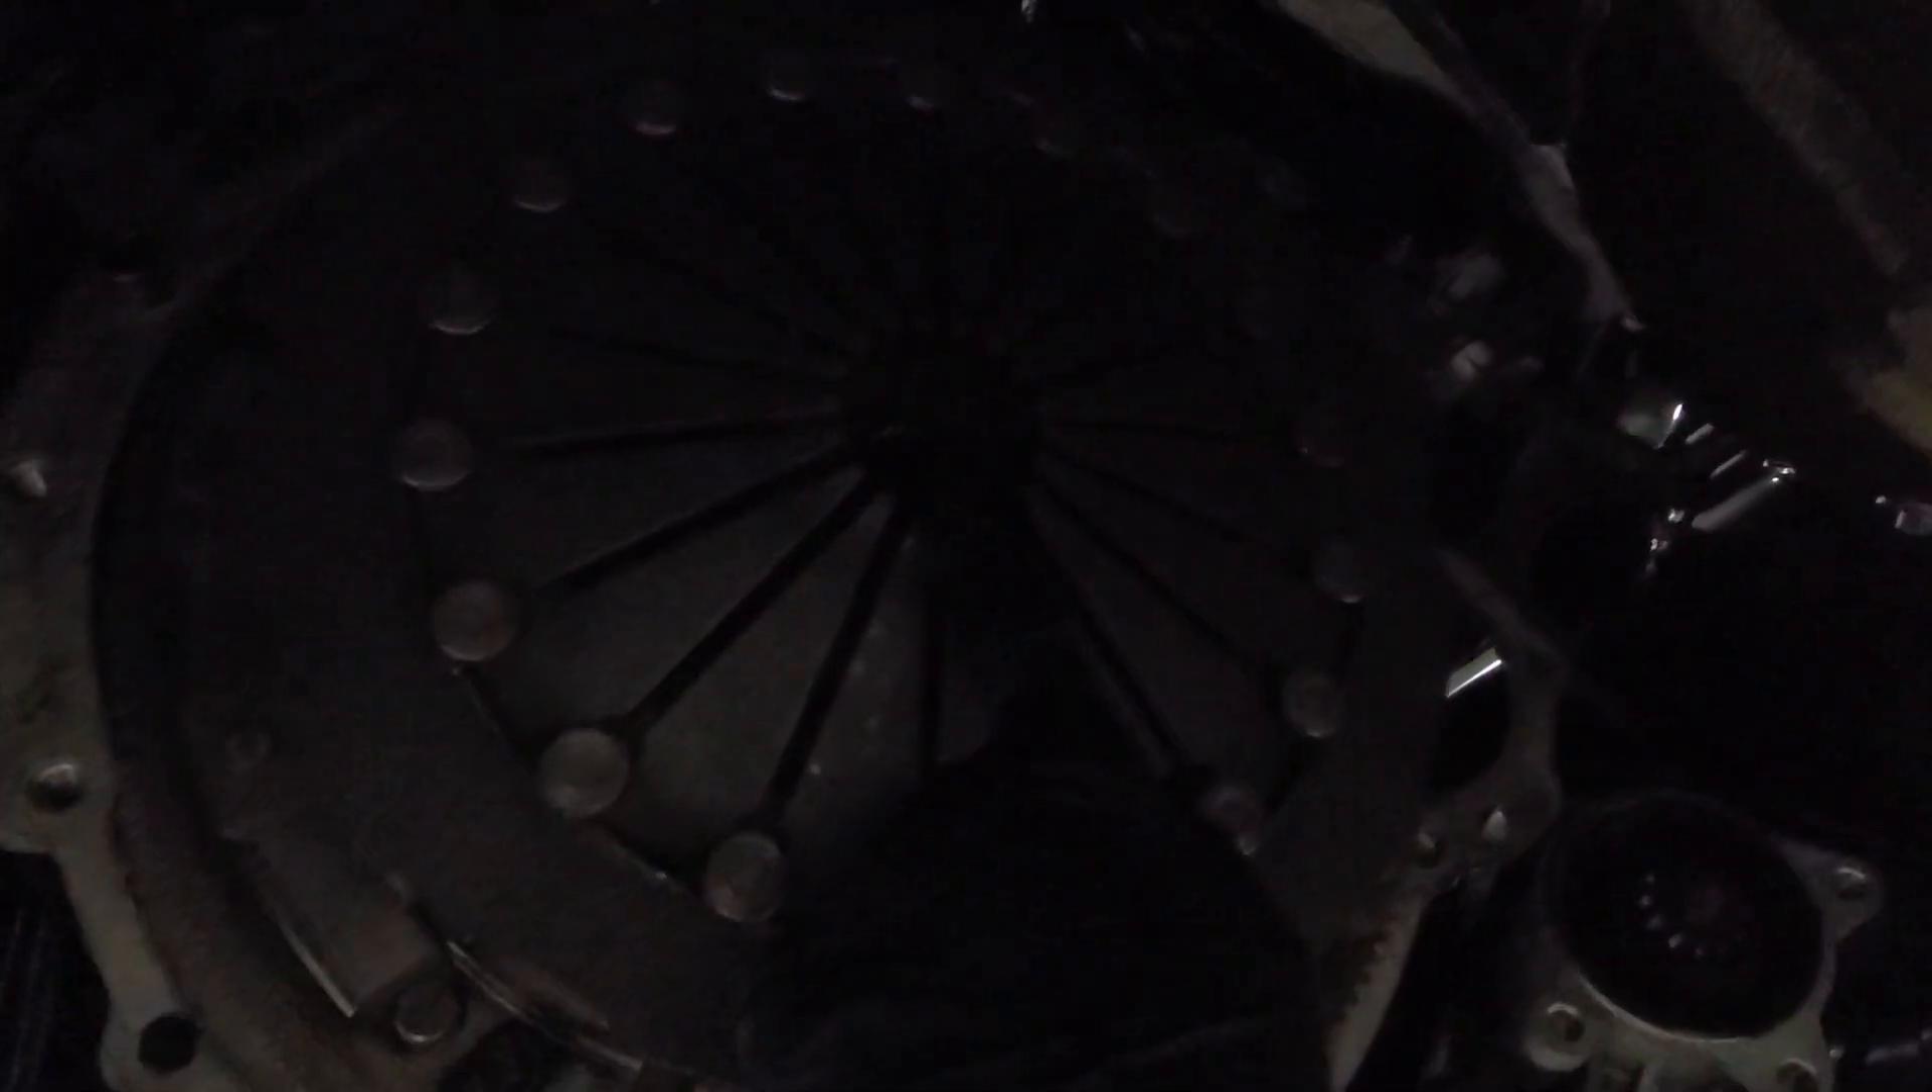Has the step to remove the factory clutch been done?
No.